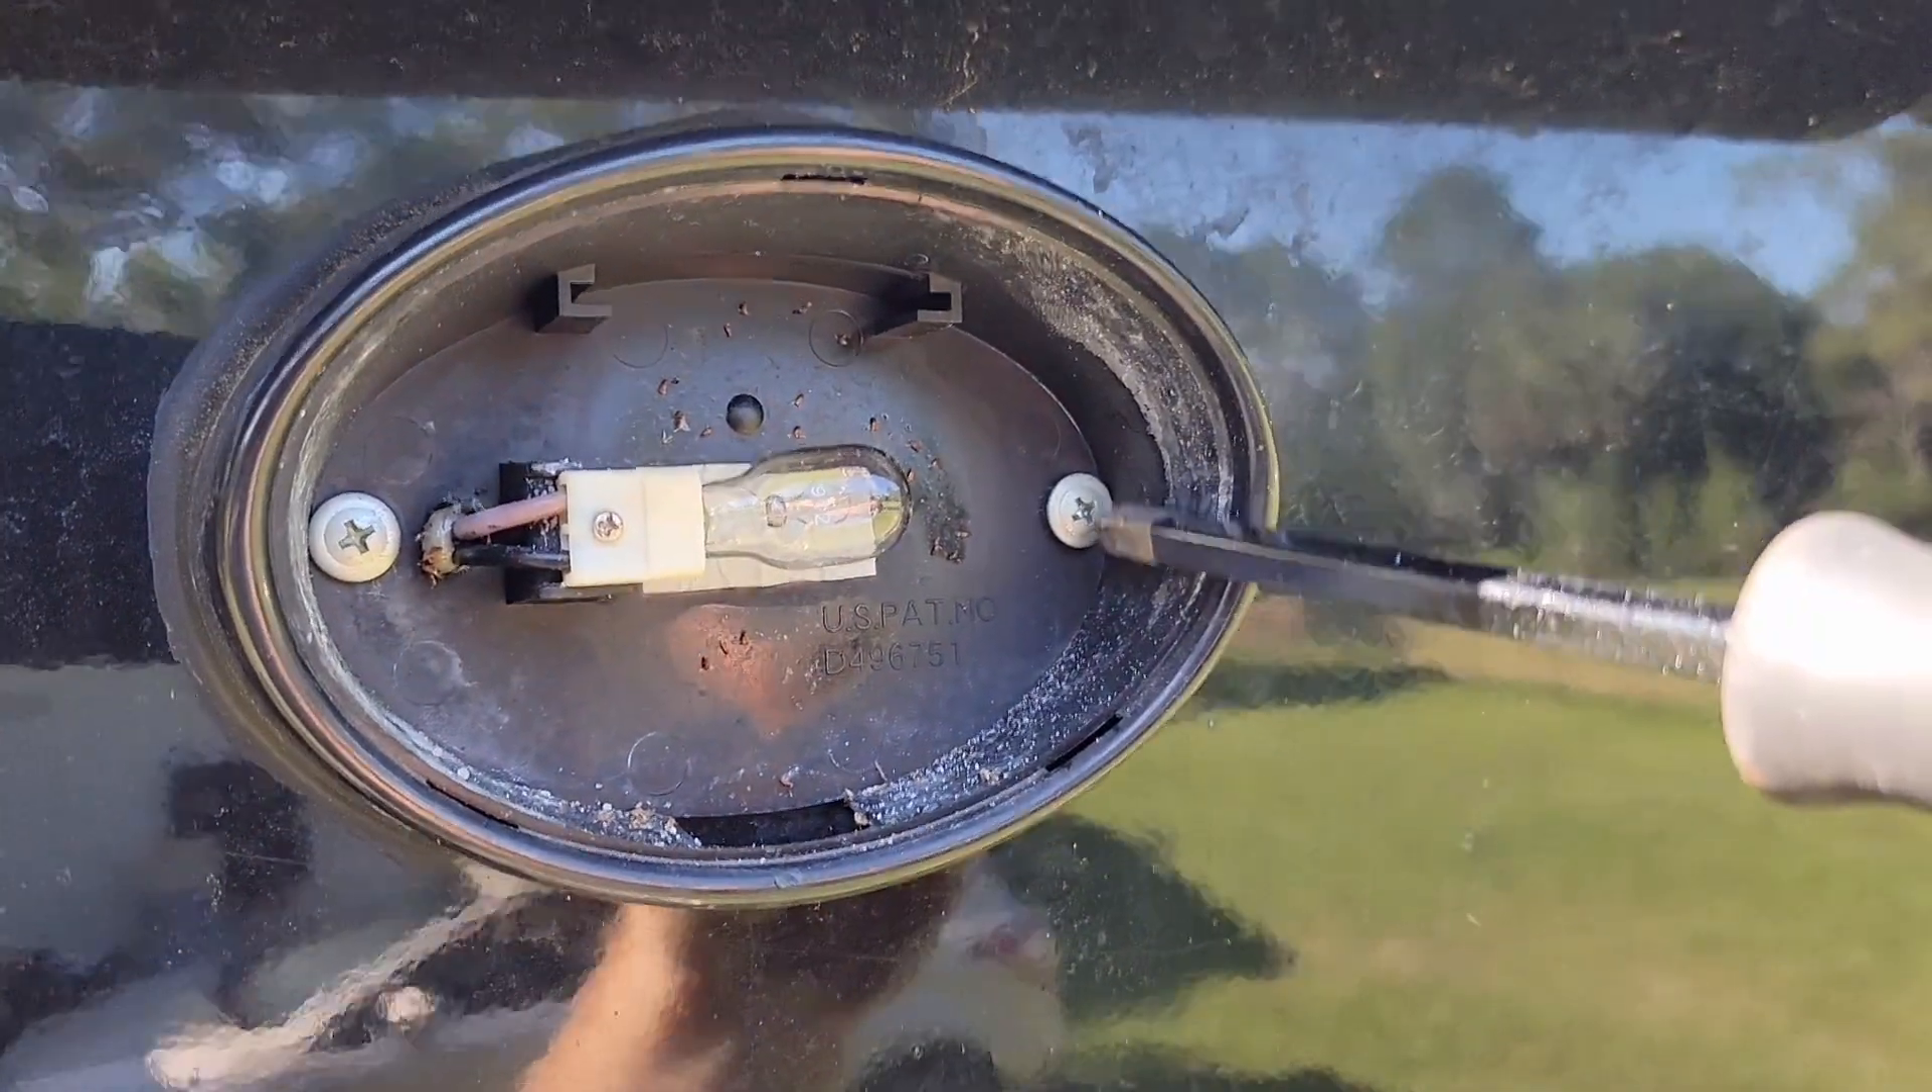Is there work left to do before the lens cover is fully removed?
No.